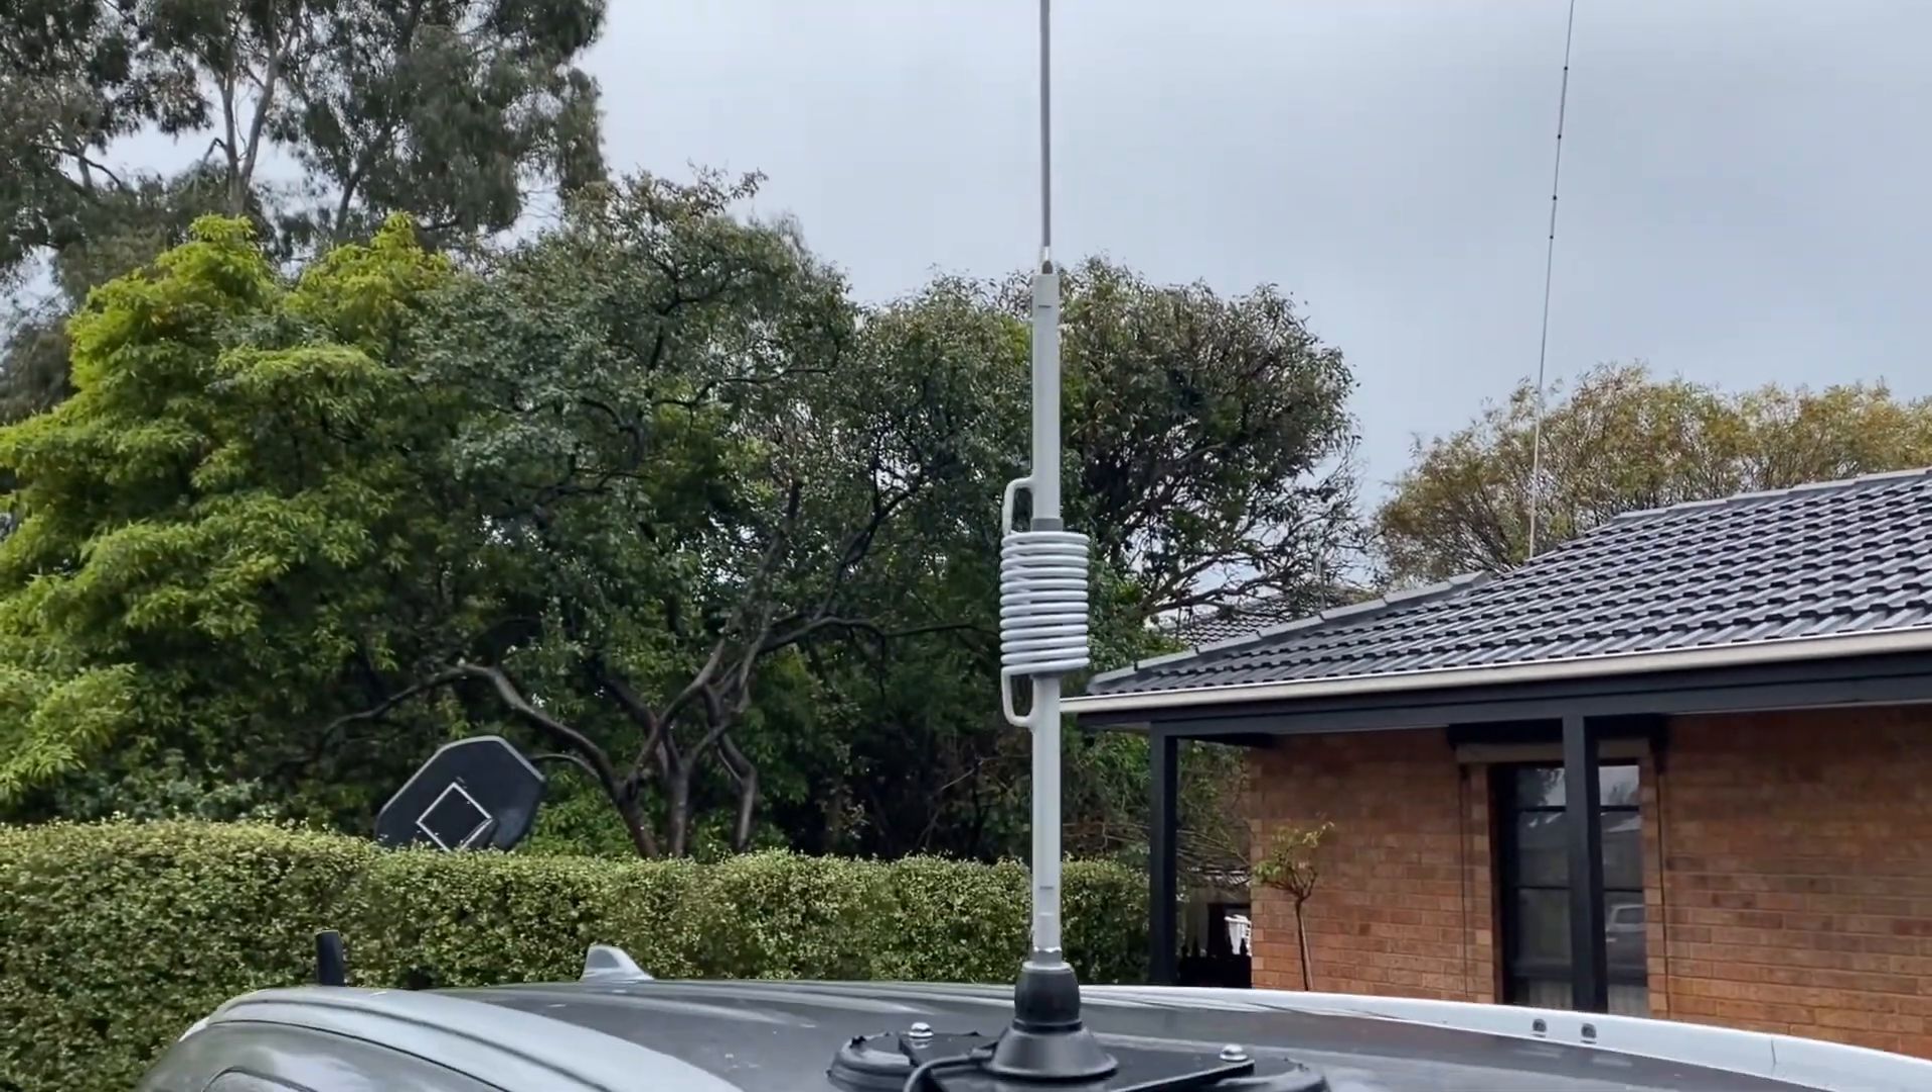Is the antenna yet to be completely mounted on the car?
No.